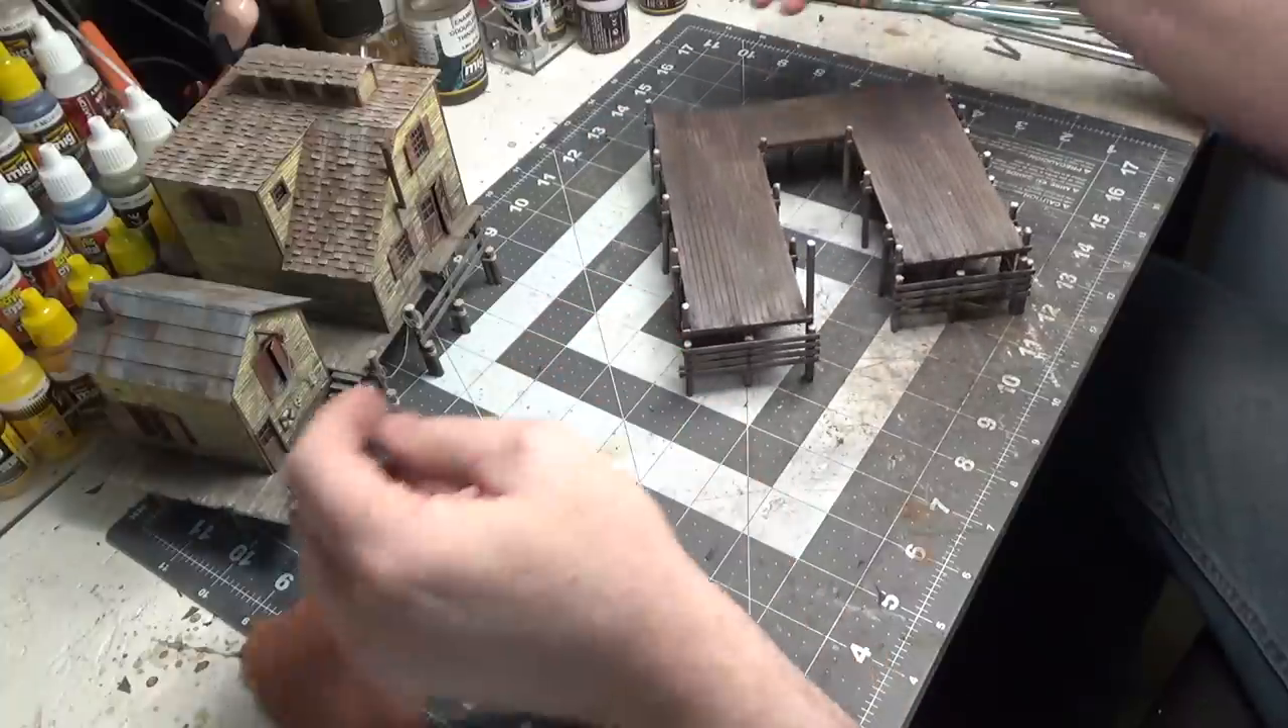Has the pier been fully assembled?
Yes.